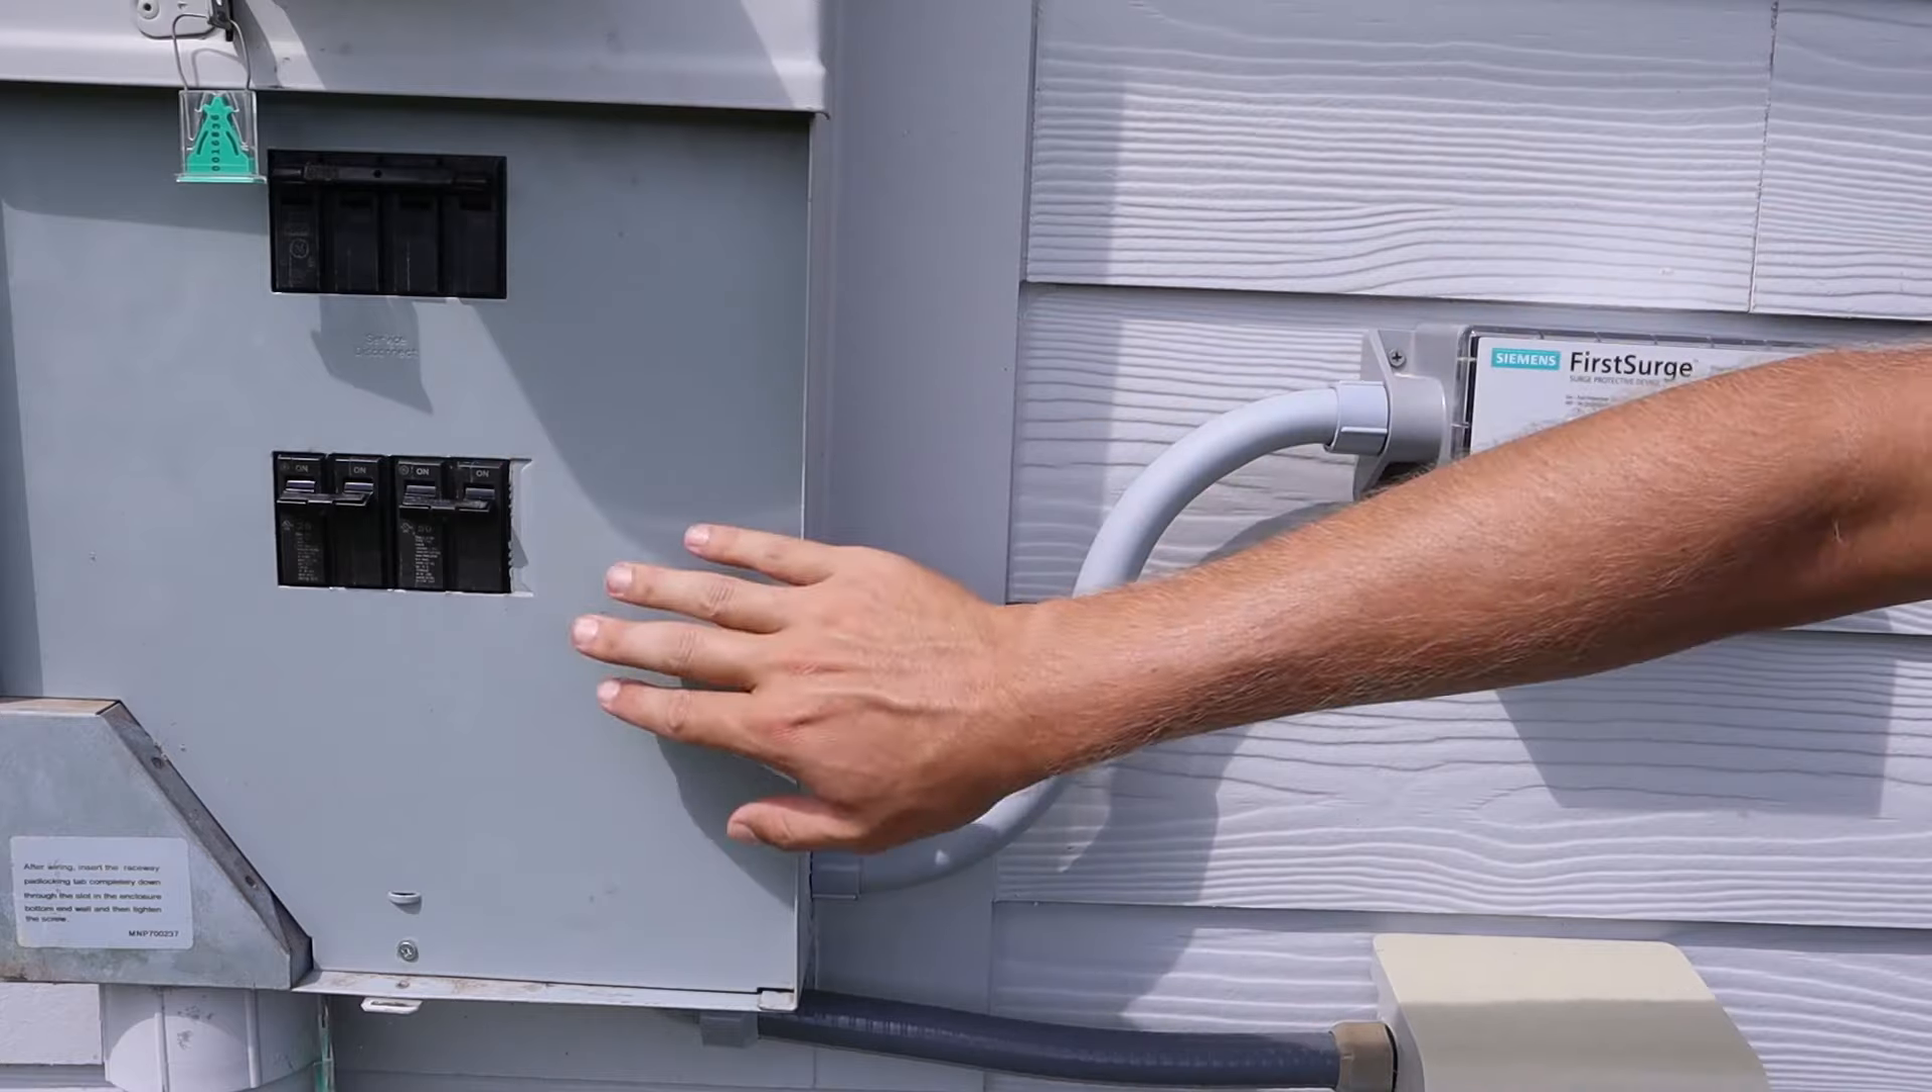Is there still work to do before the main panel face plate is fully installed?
No.